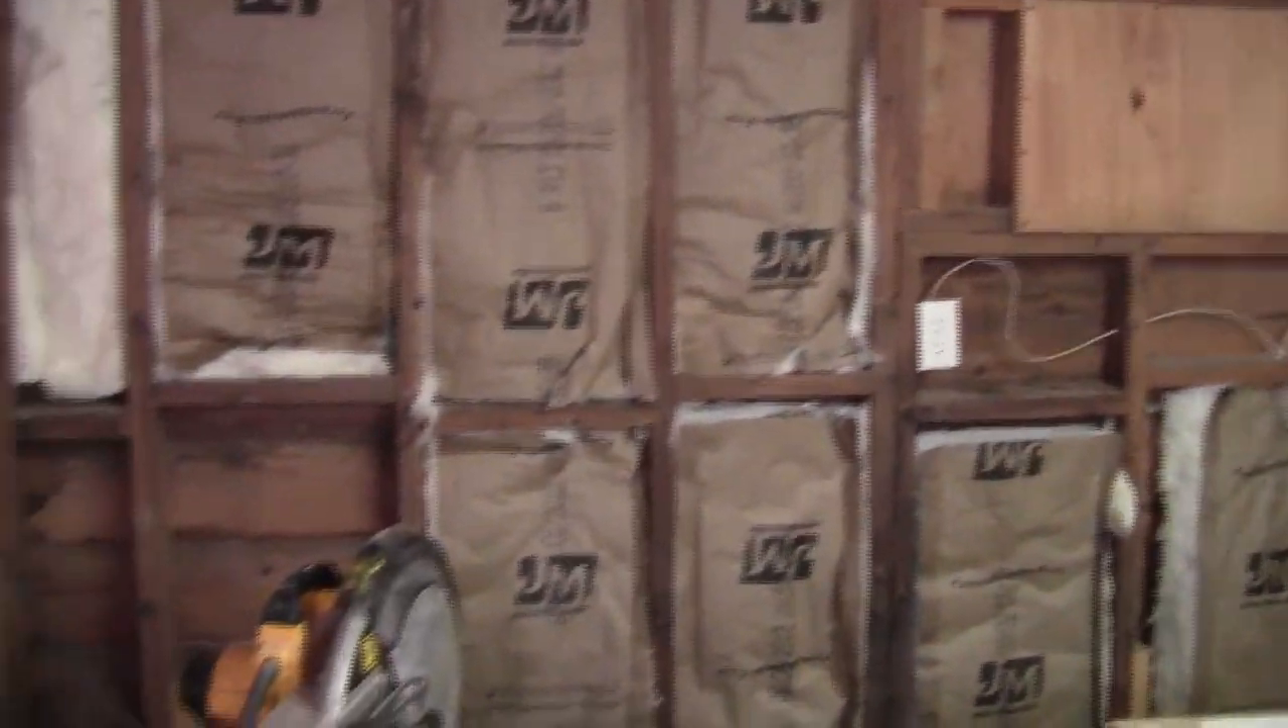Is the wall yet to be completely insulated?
Yes.